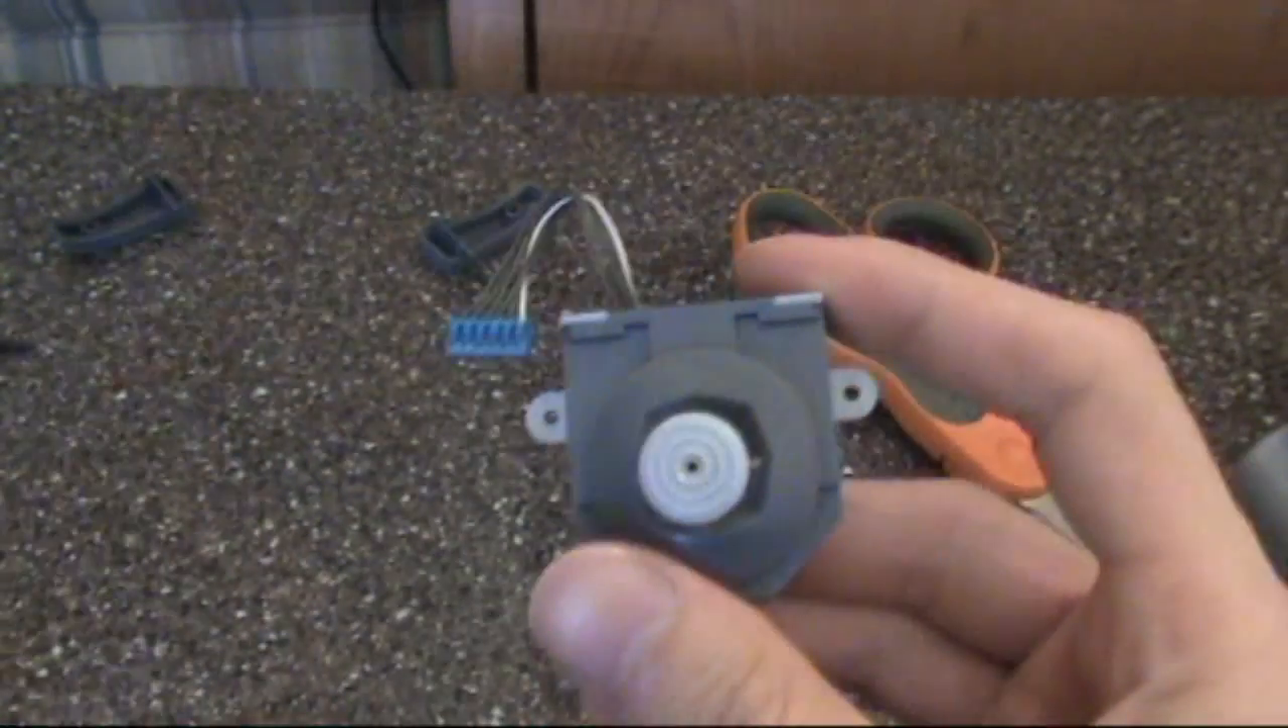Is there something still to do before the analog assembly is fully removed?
No.